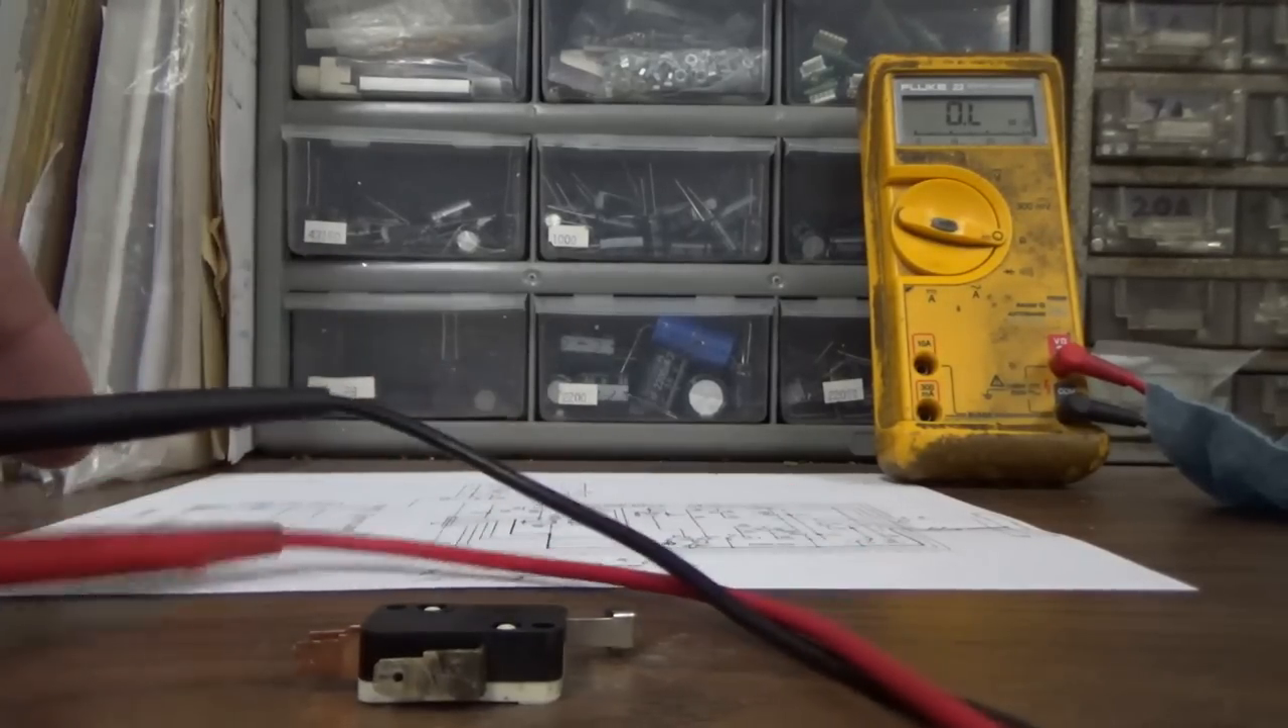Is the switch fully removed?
Yes.